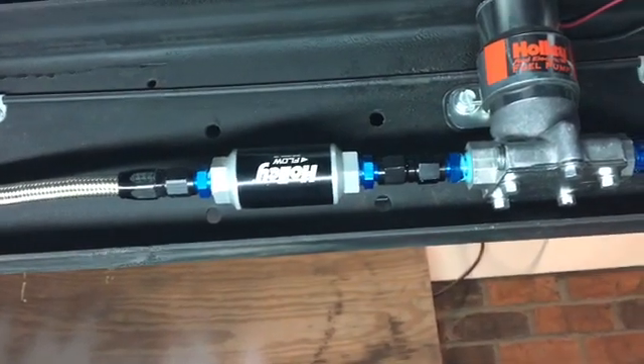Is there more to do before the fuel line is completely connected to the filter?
No.